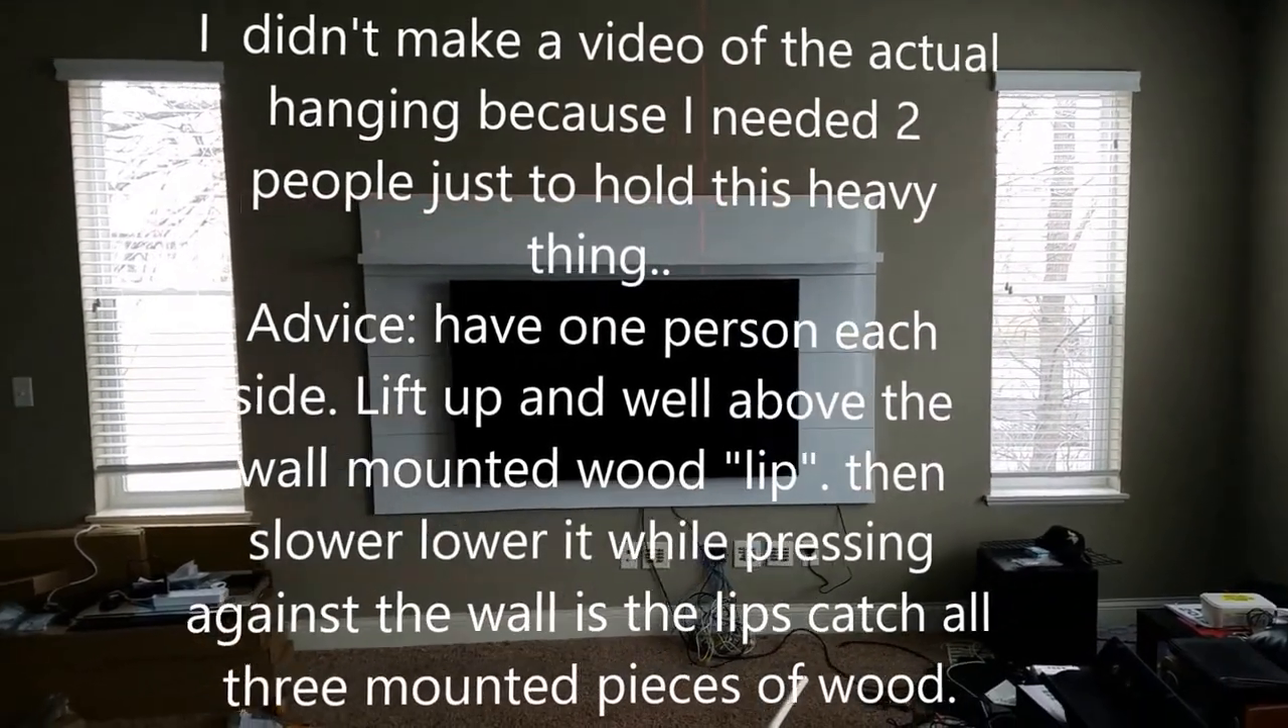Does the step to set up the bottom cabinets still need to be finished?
Yes.